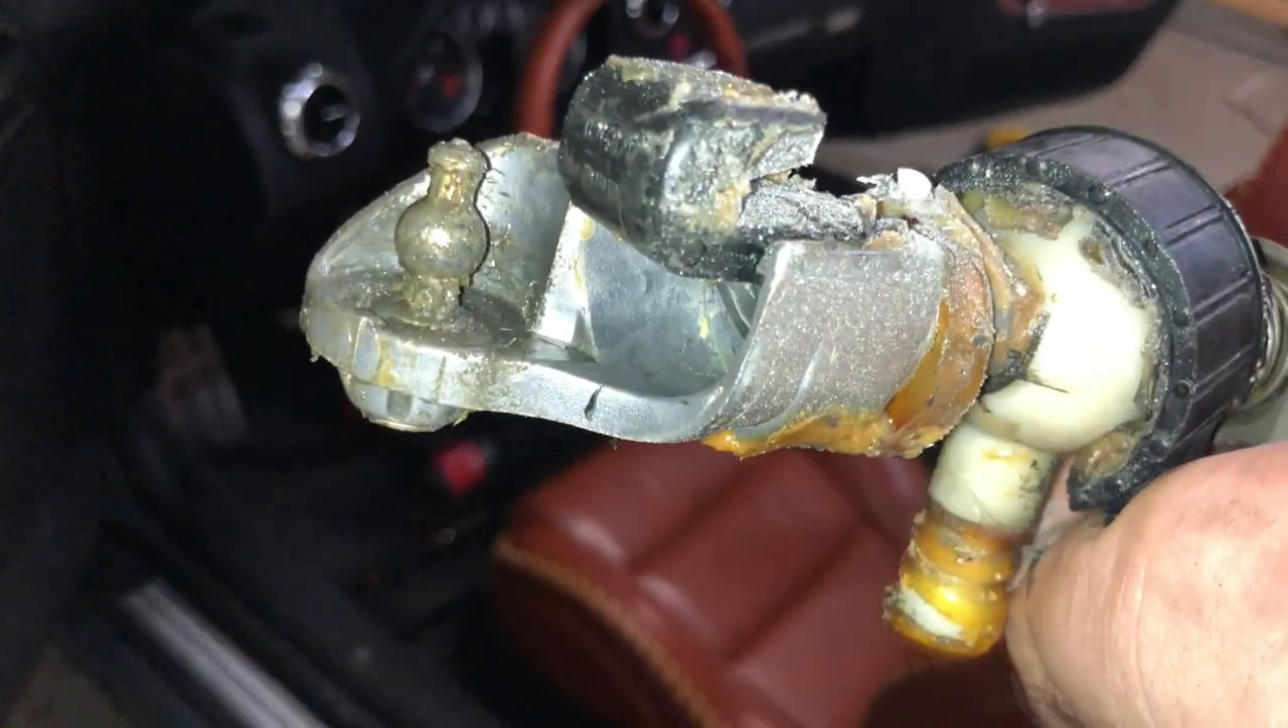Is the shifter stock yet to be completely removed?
No.